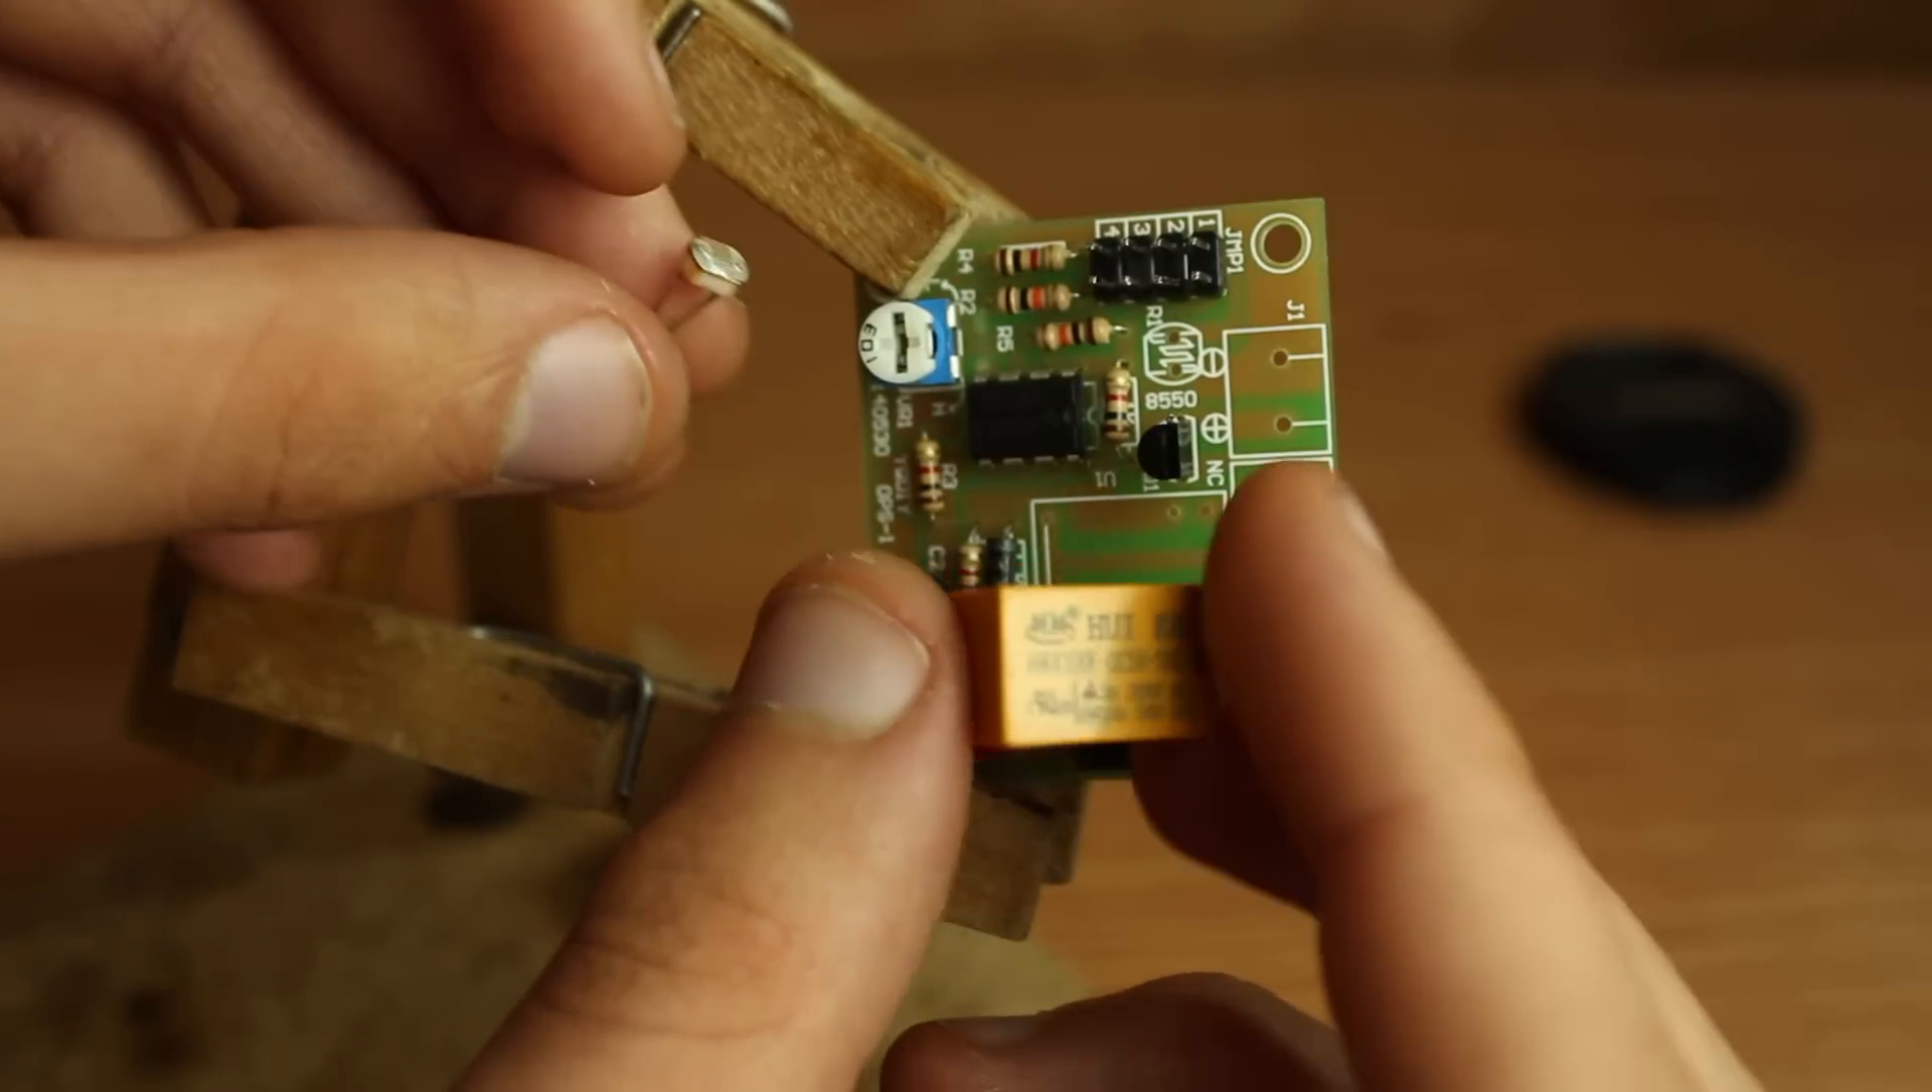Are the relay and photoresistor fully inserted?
No.